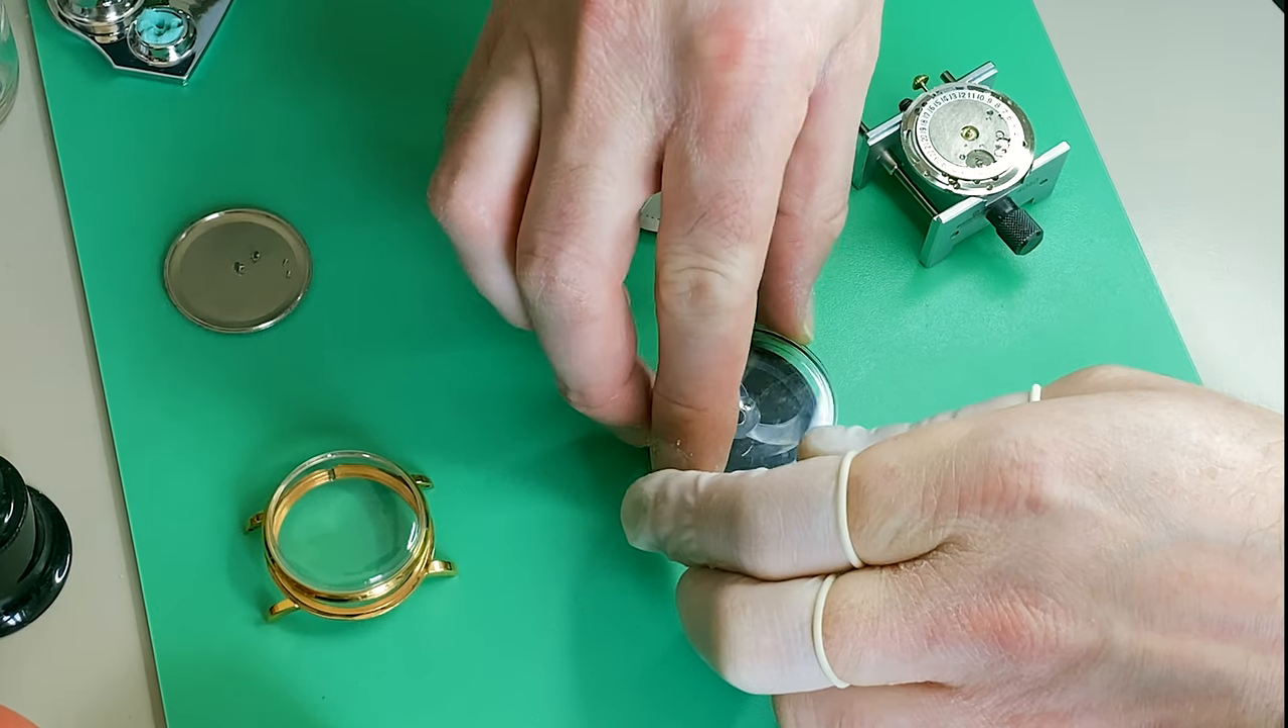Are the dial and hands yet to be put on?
Yes.